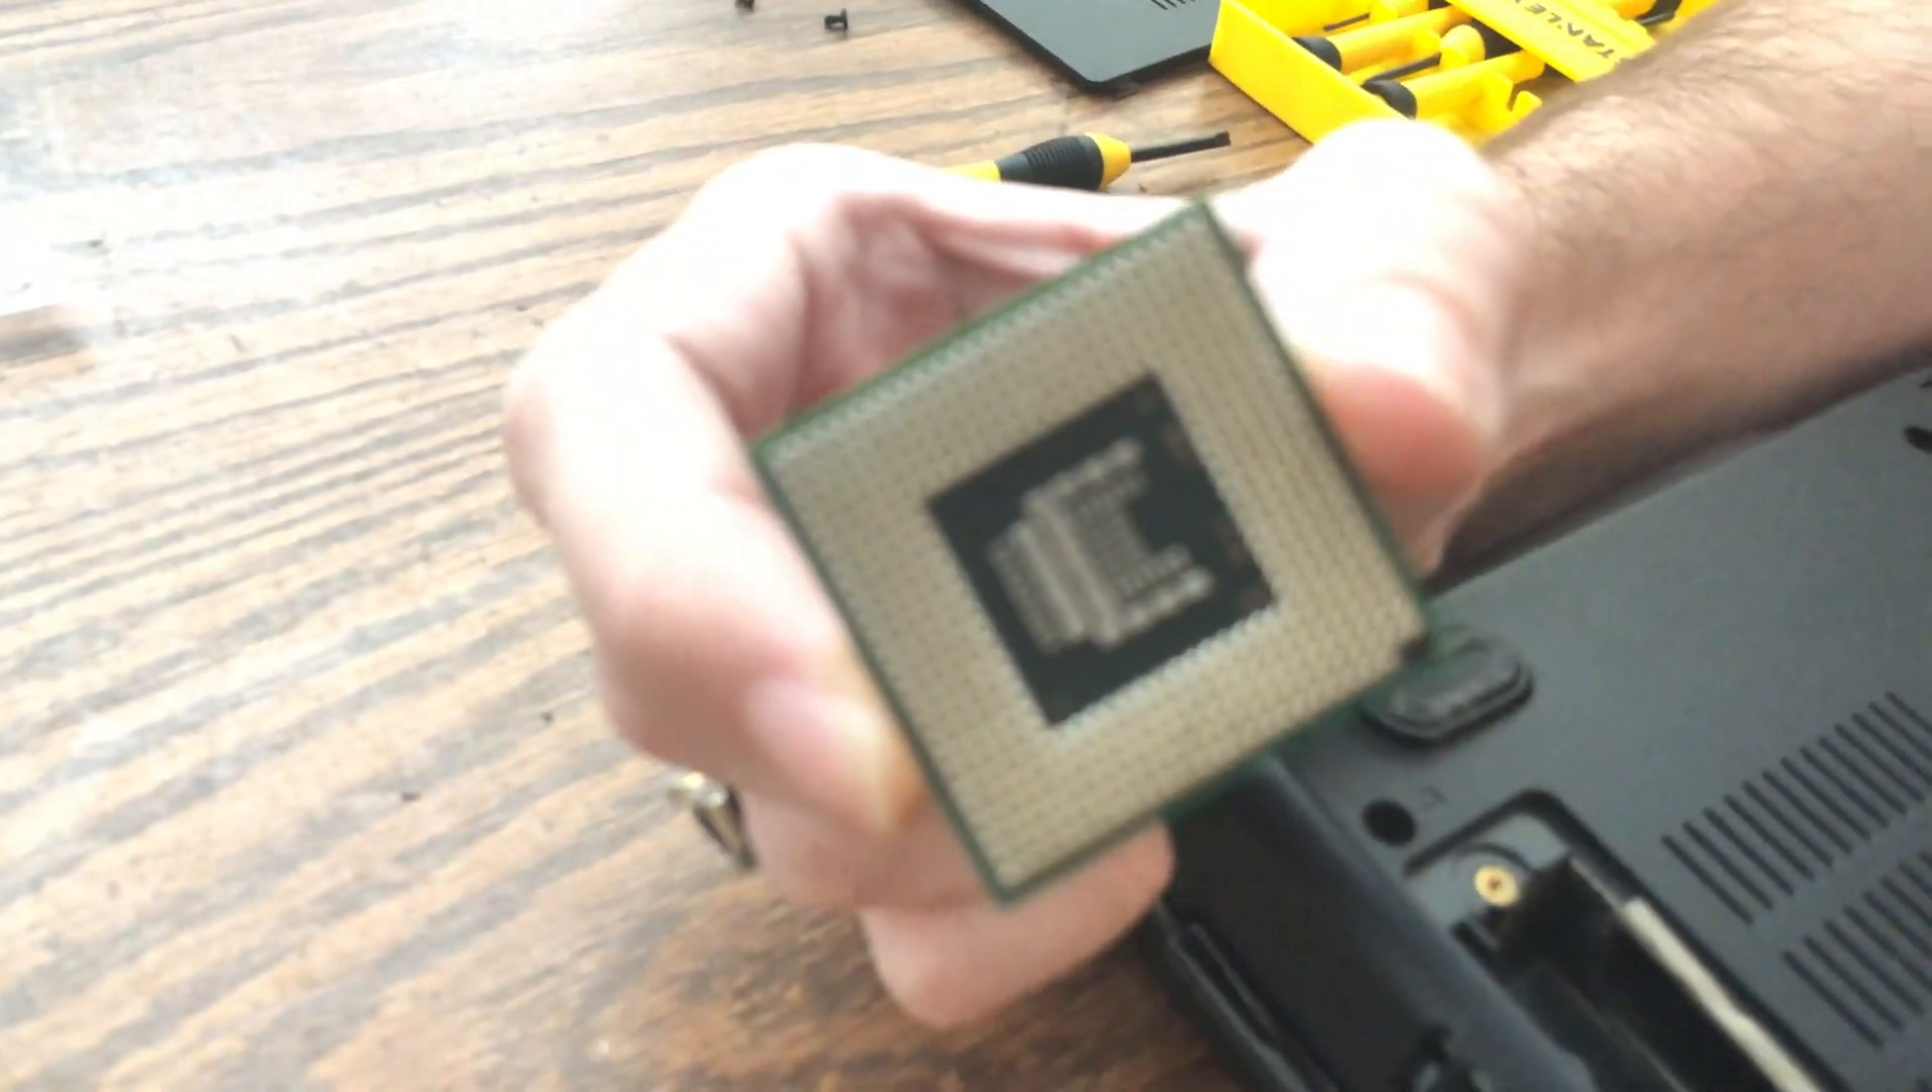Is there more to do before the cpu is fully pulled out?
No.